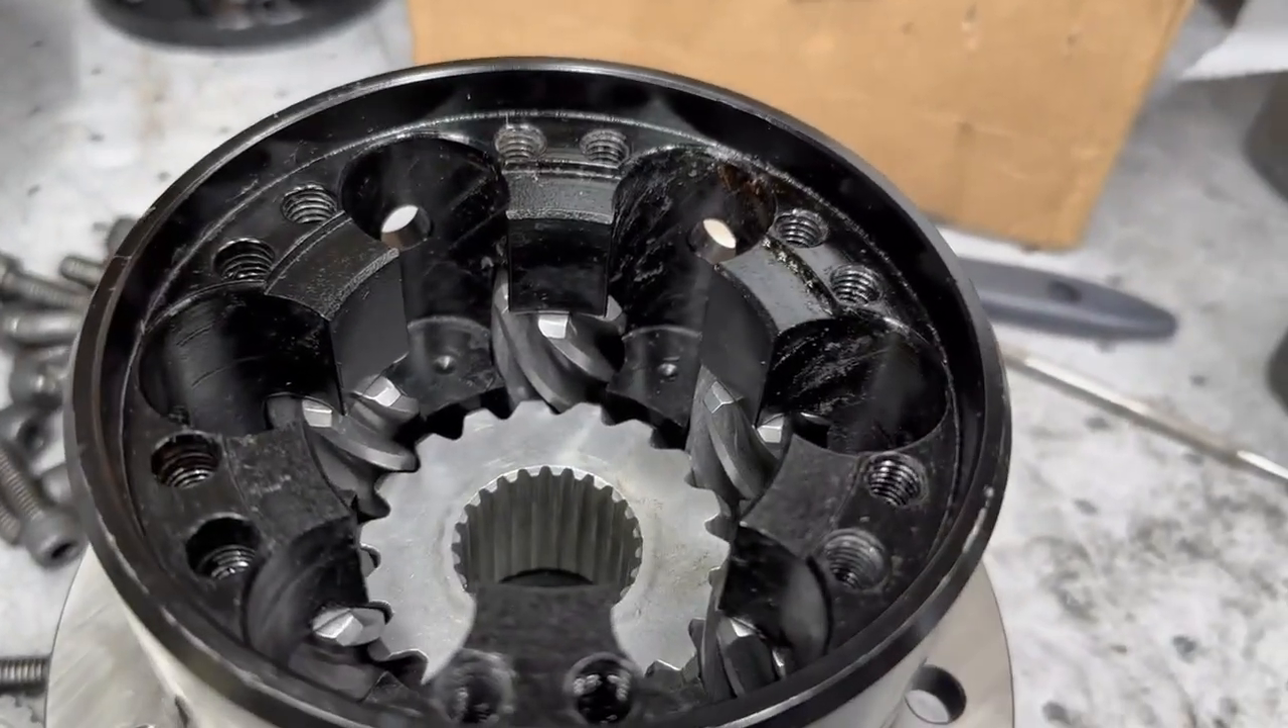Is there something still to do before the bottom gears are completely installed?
No.